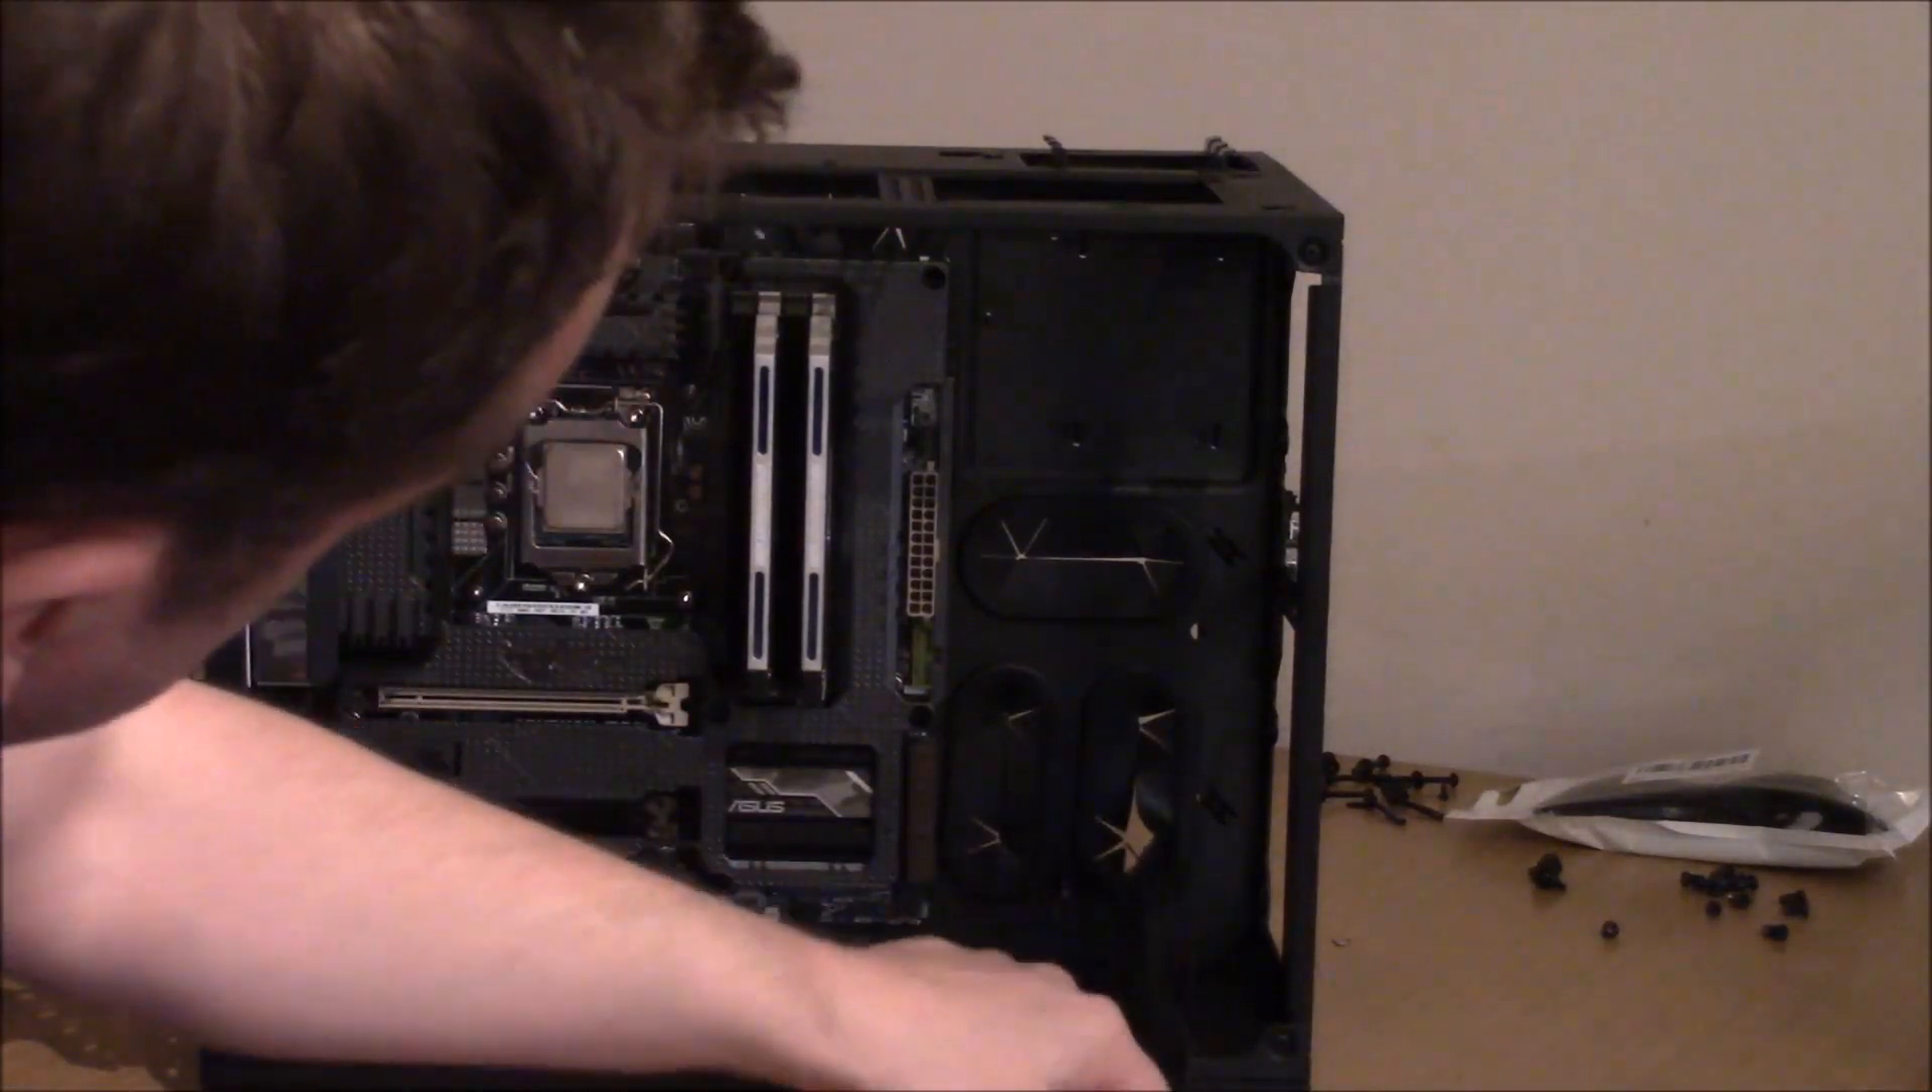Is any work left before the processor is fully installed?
No.